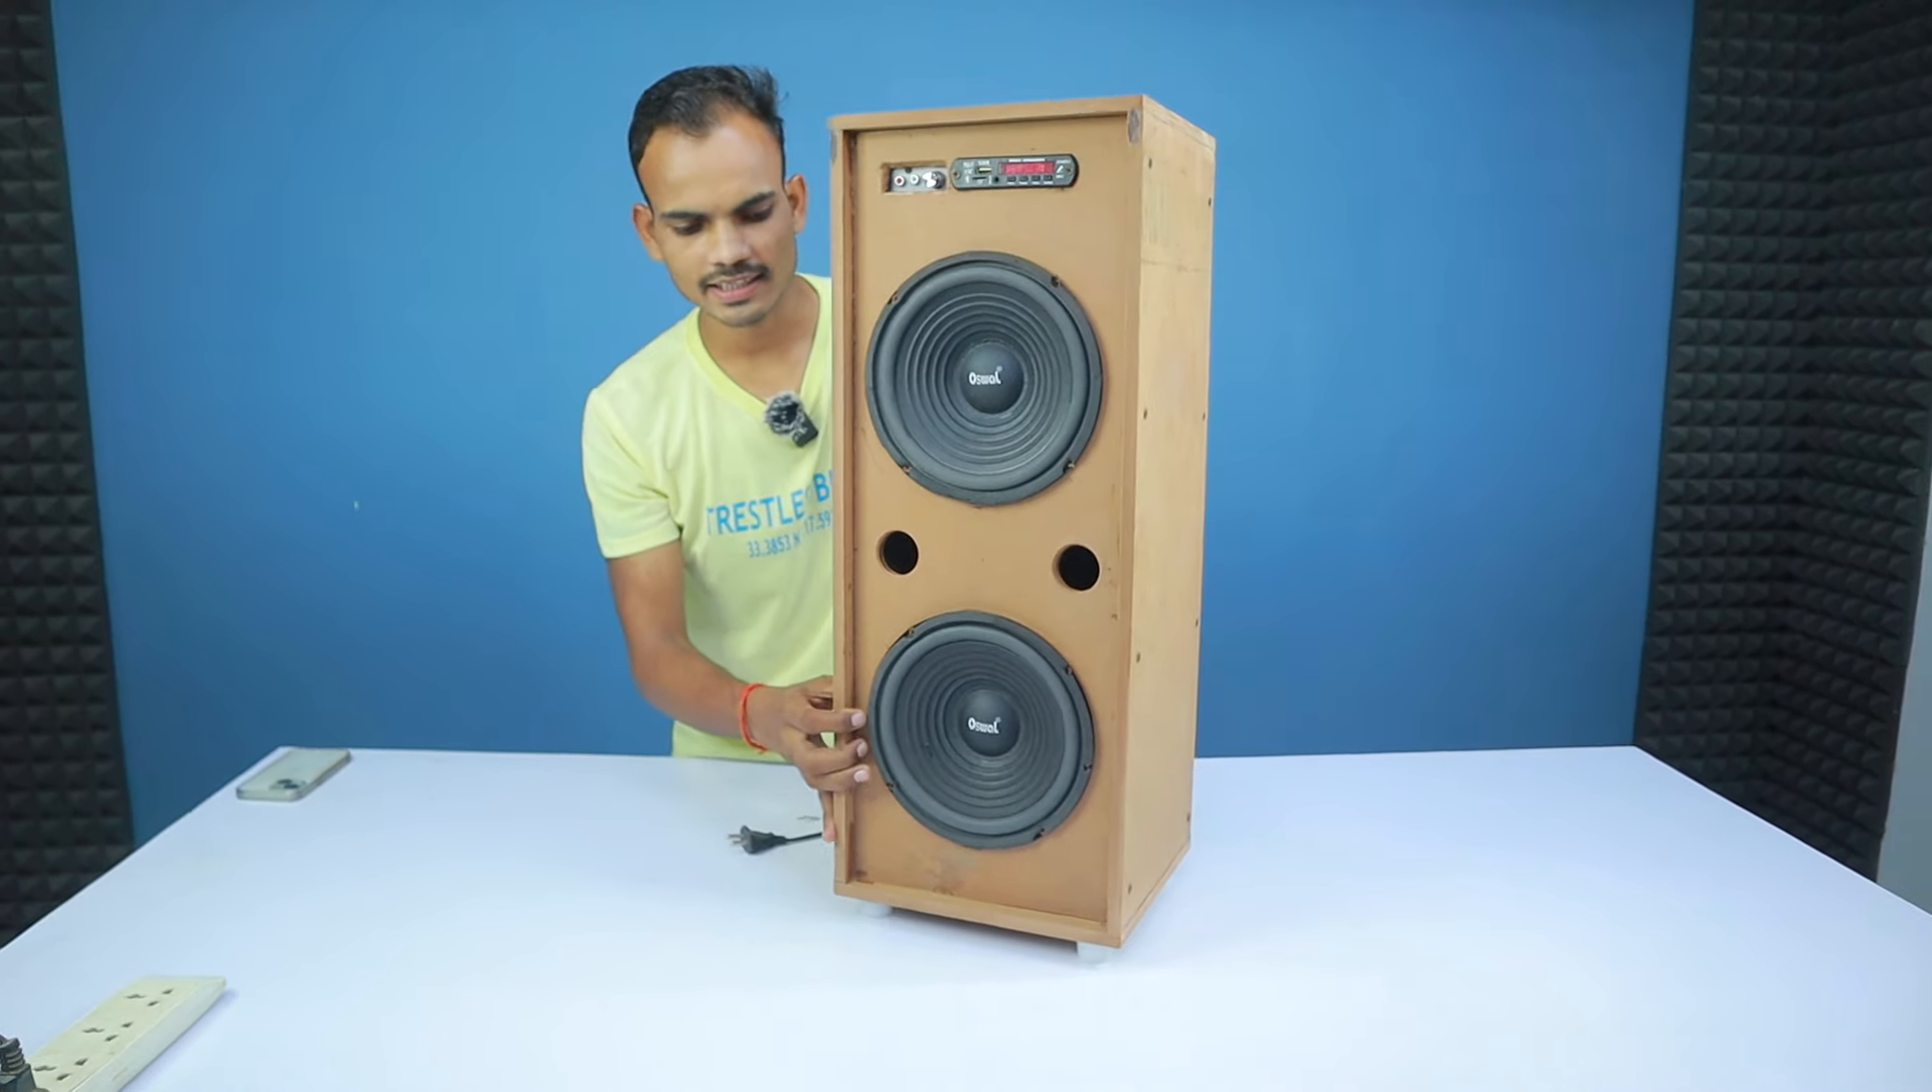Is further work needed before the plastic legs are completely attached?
No.